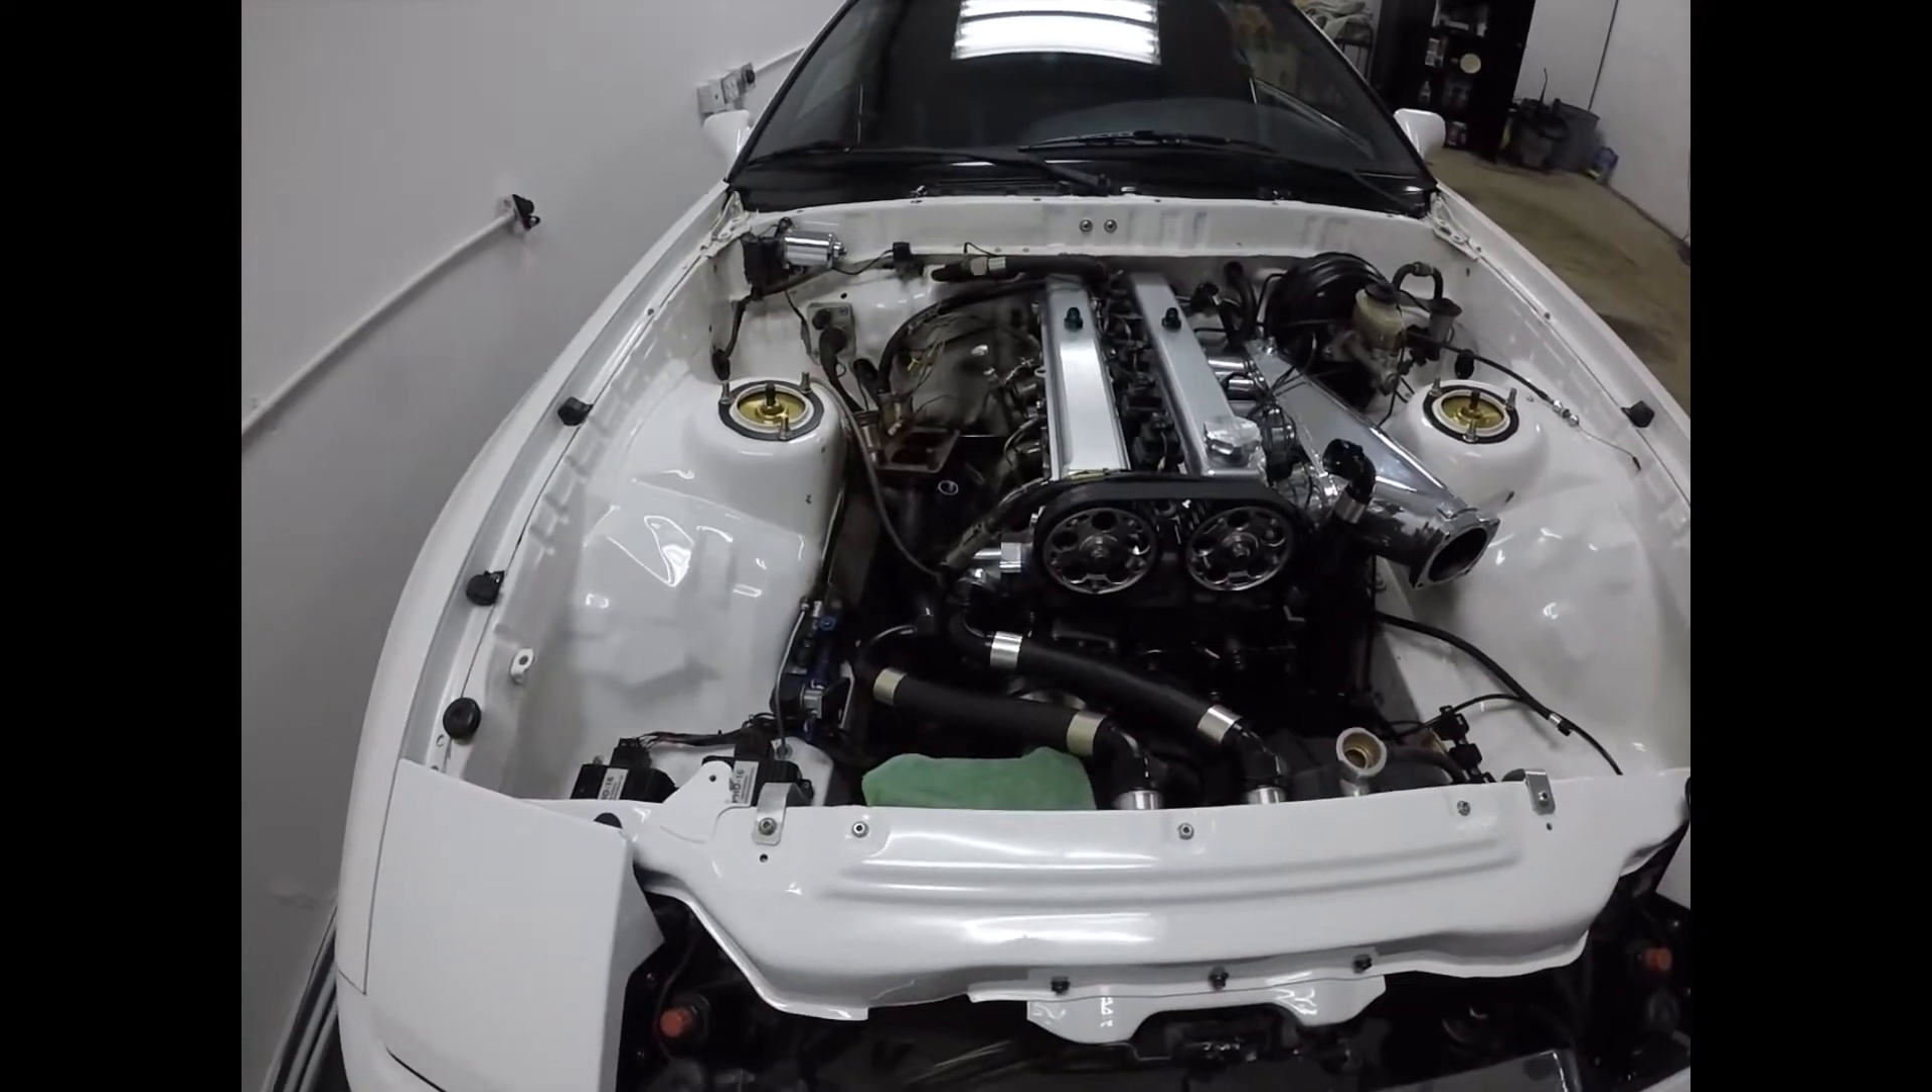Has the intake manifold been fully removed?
No.